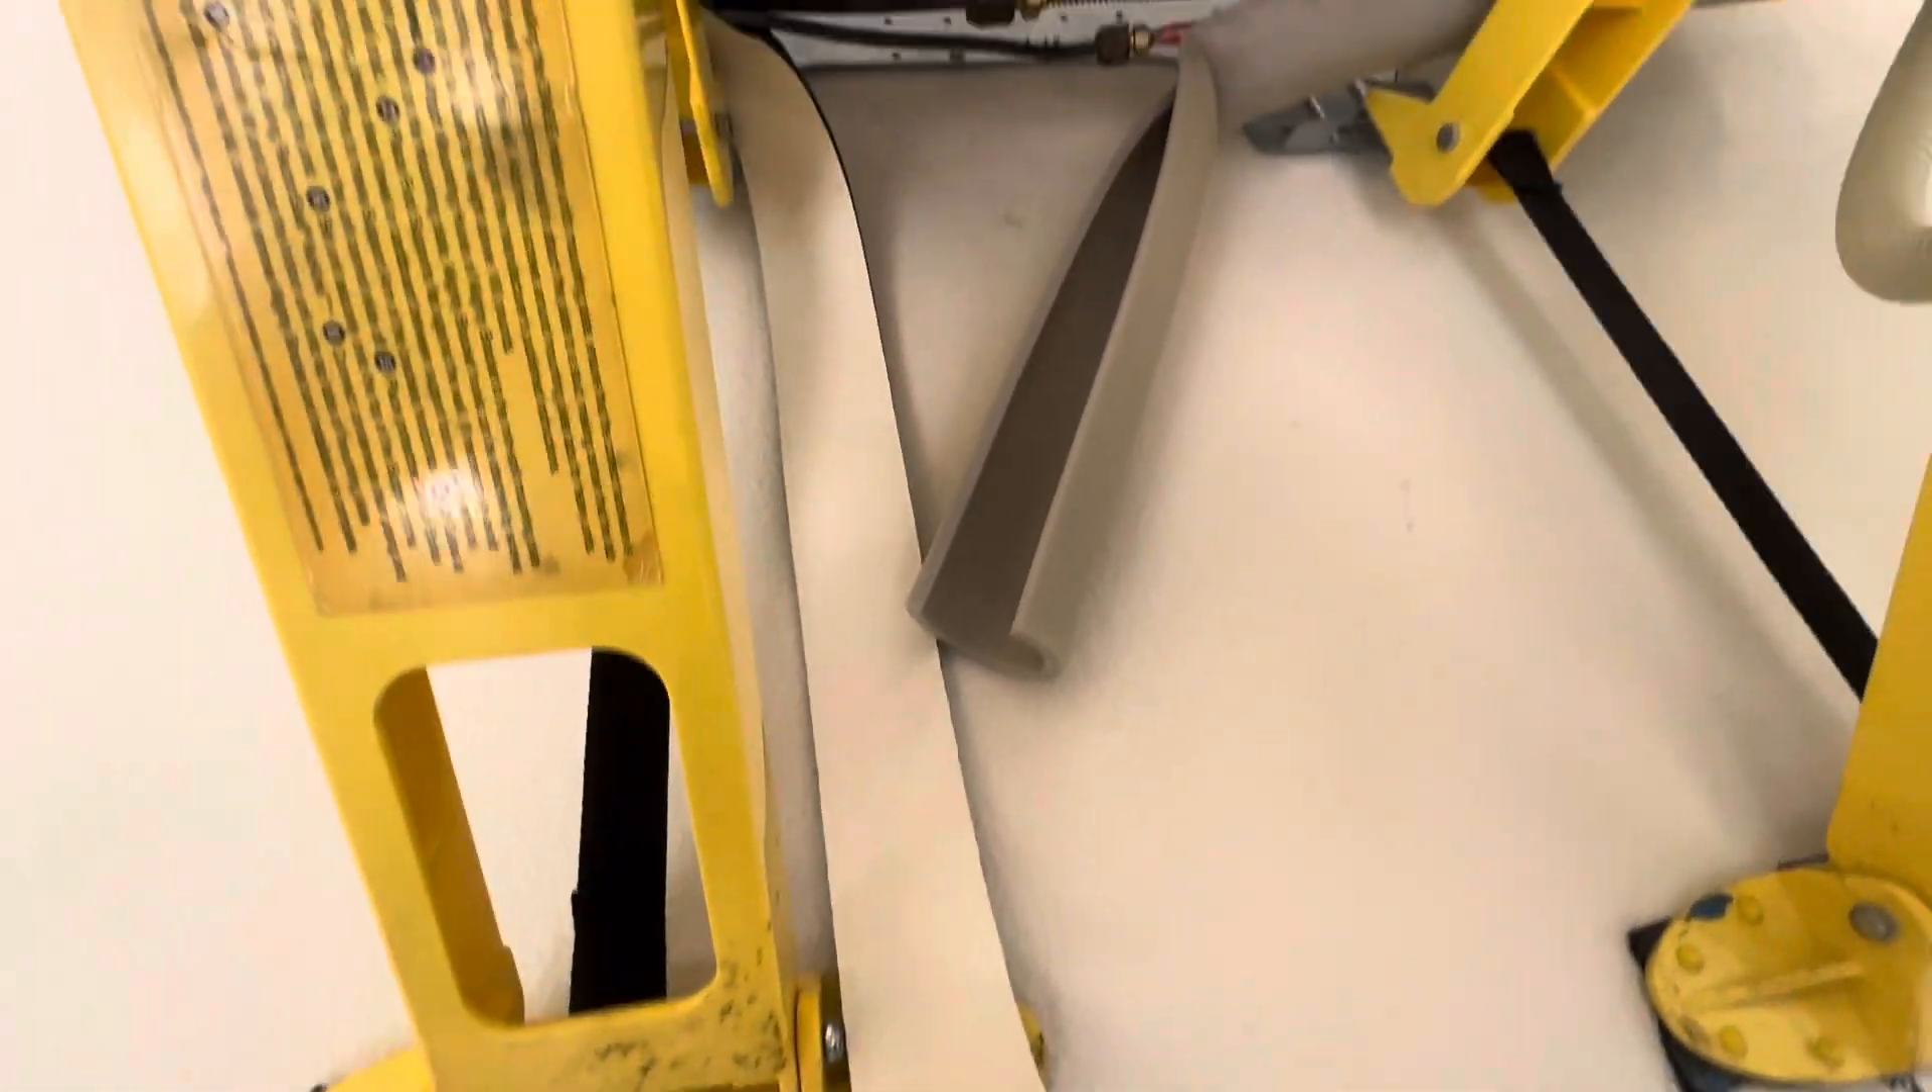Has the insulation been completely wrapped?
No.